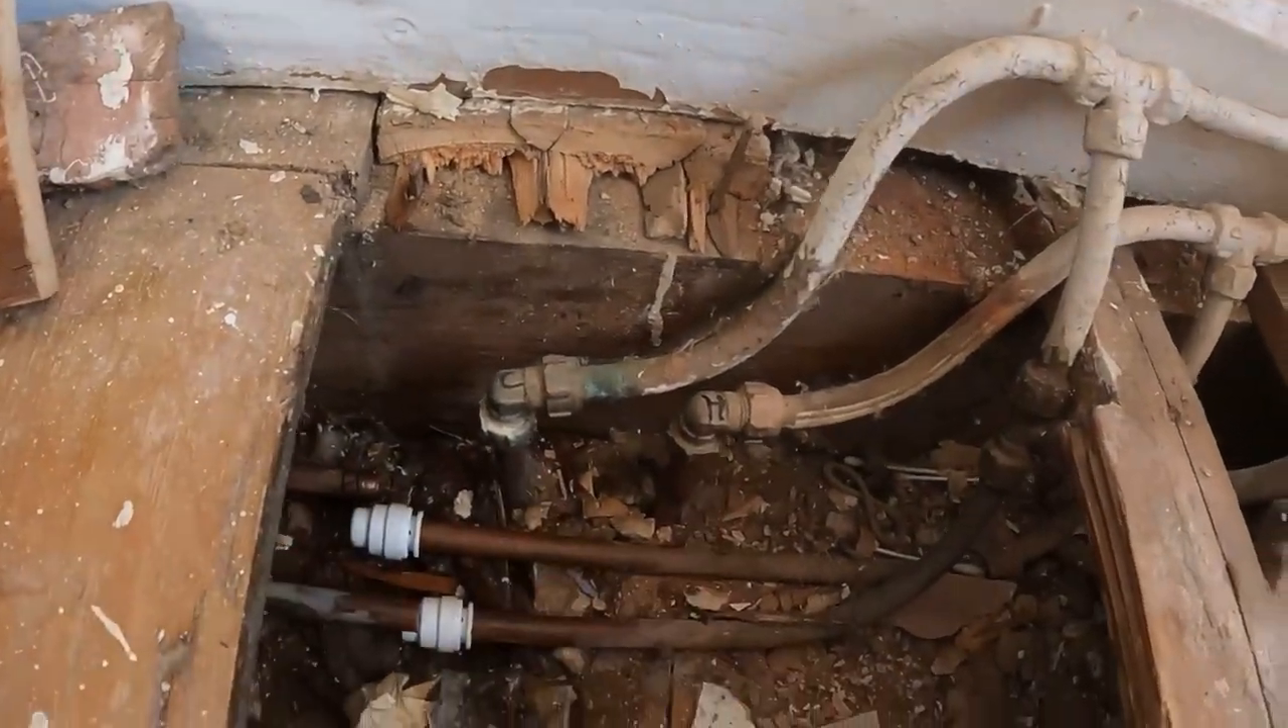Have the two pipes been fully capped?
Yes.